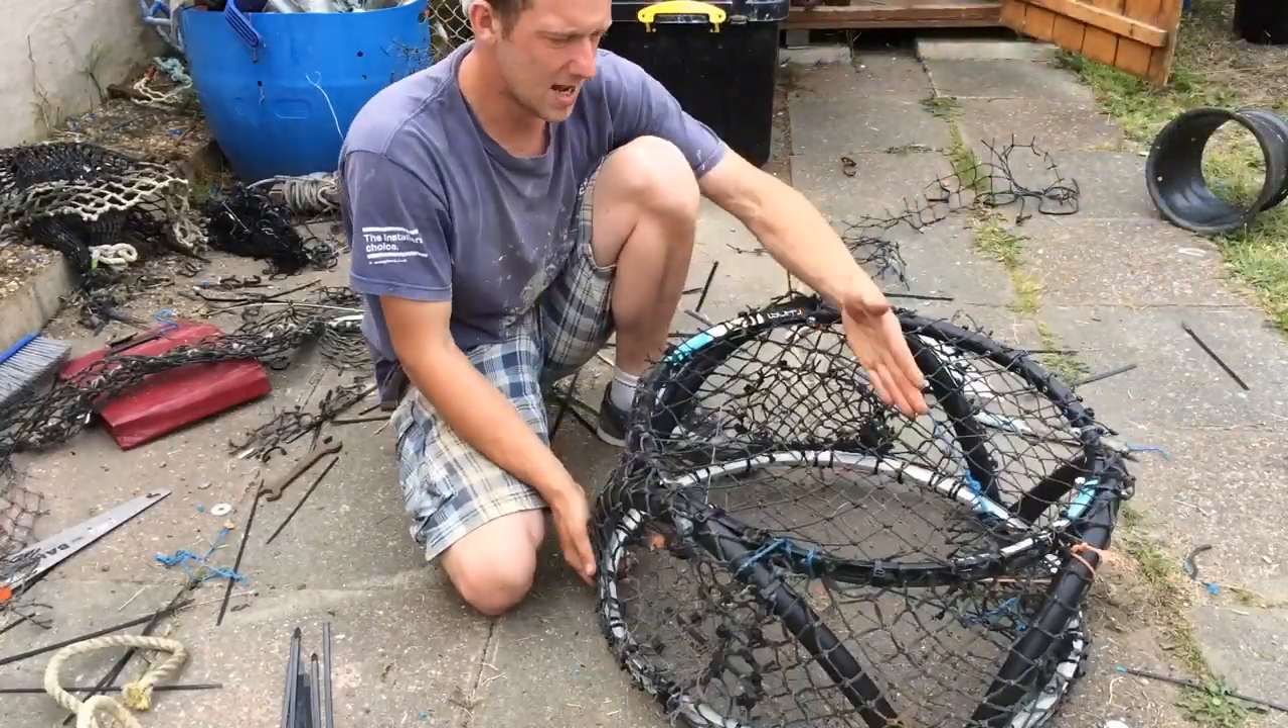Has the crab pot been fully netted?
Yes.